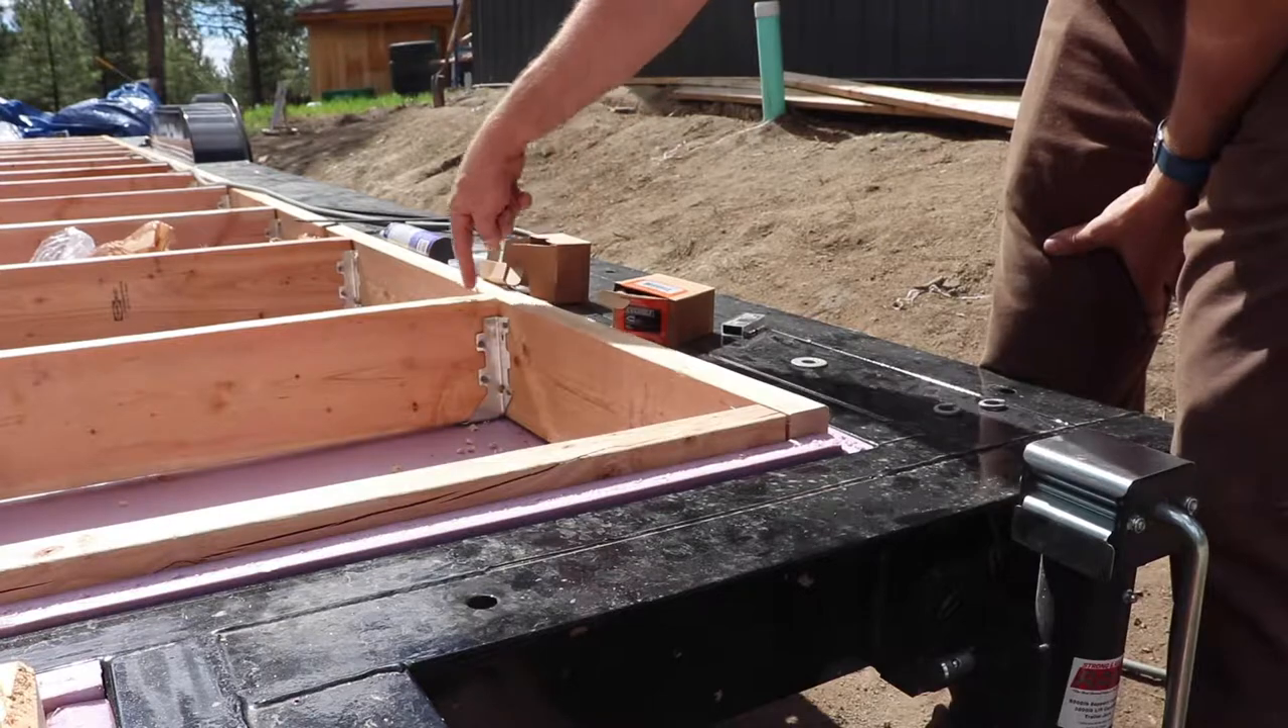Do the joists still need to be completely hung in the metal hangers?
No.